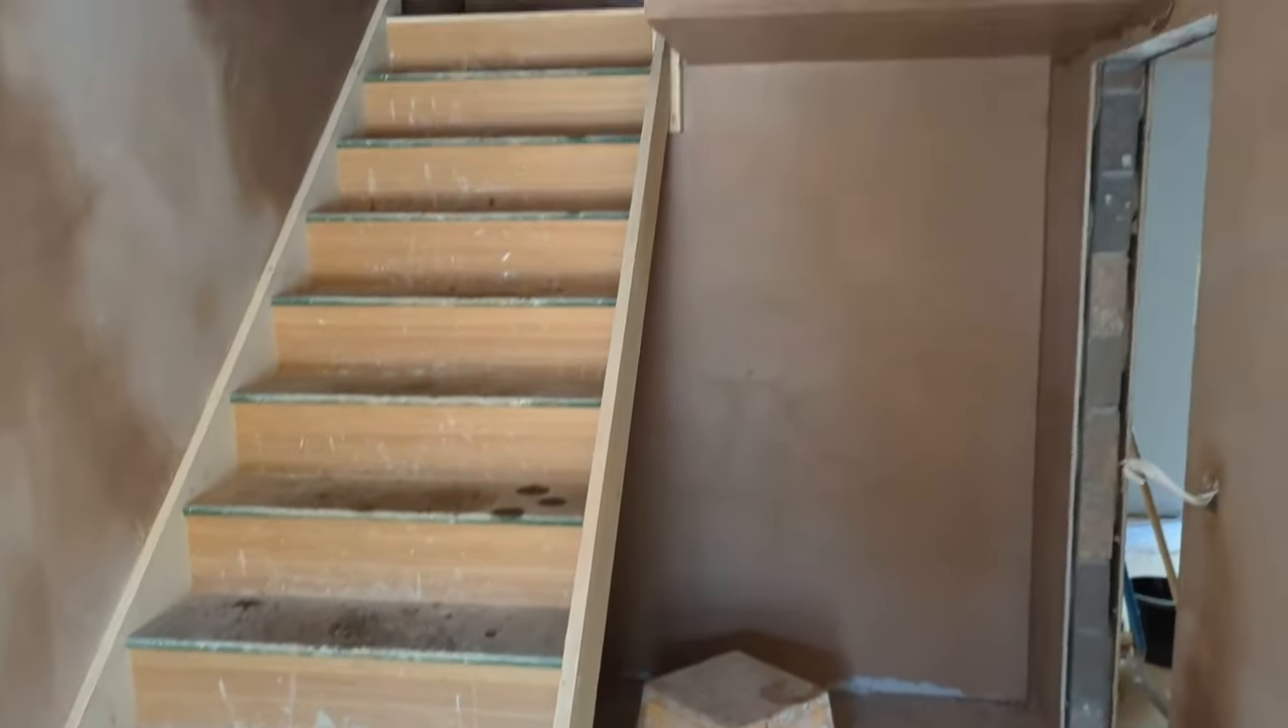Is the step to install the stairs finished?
Yes.